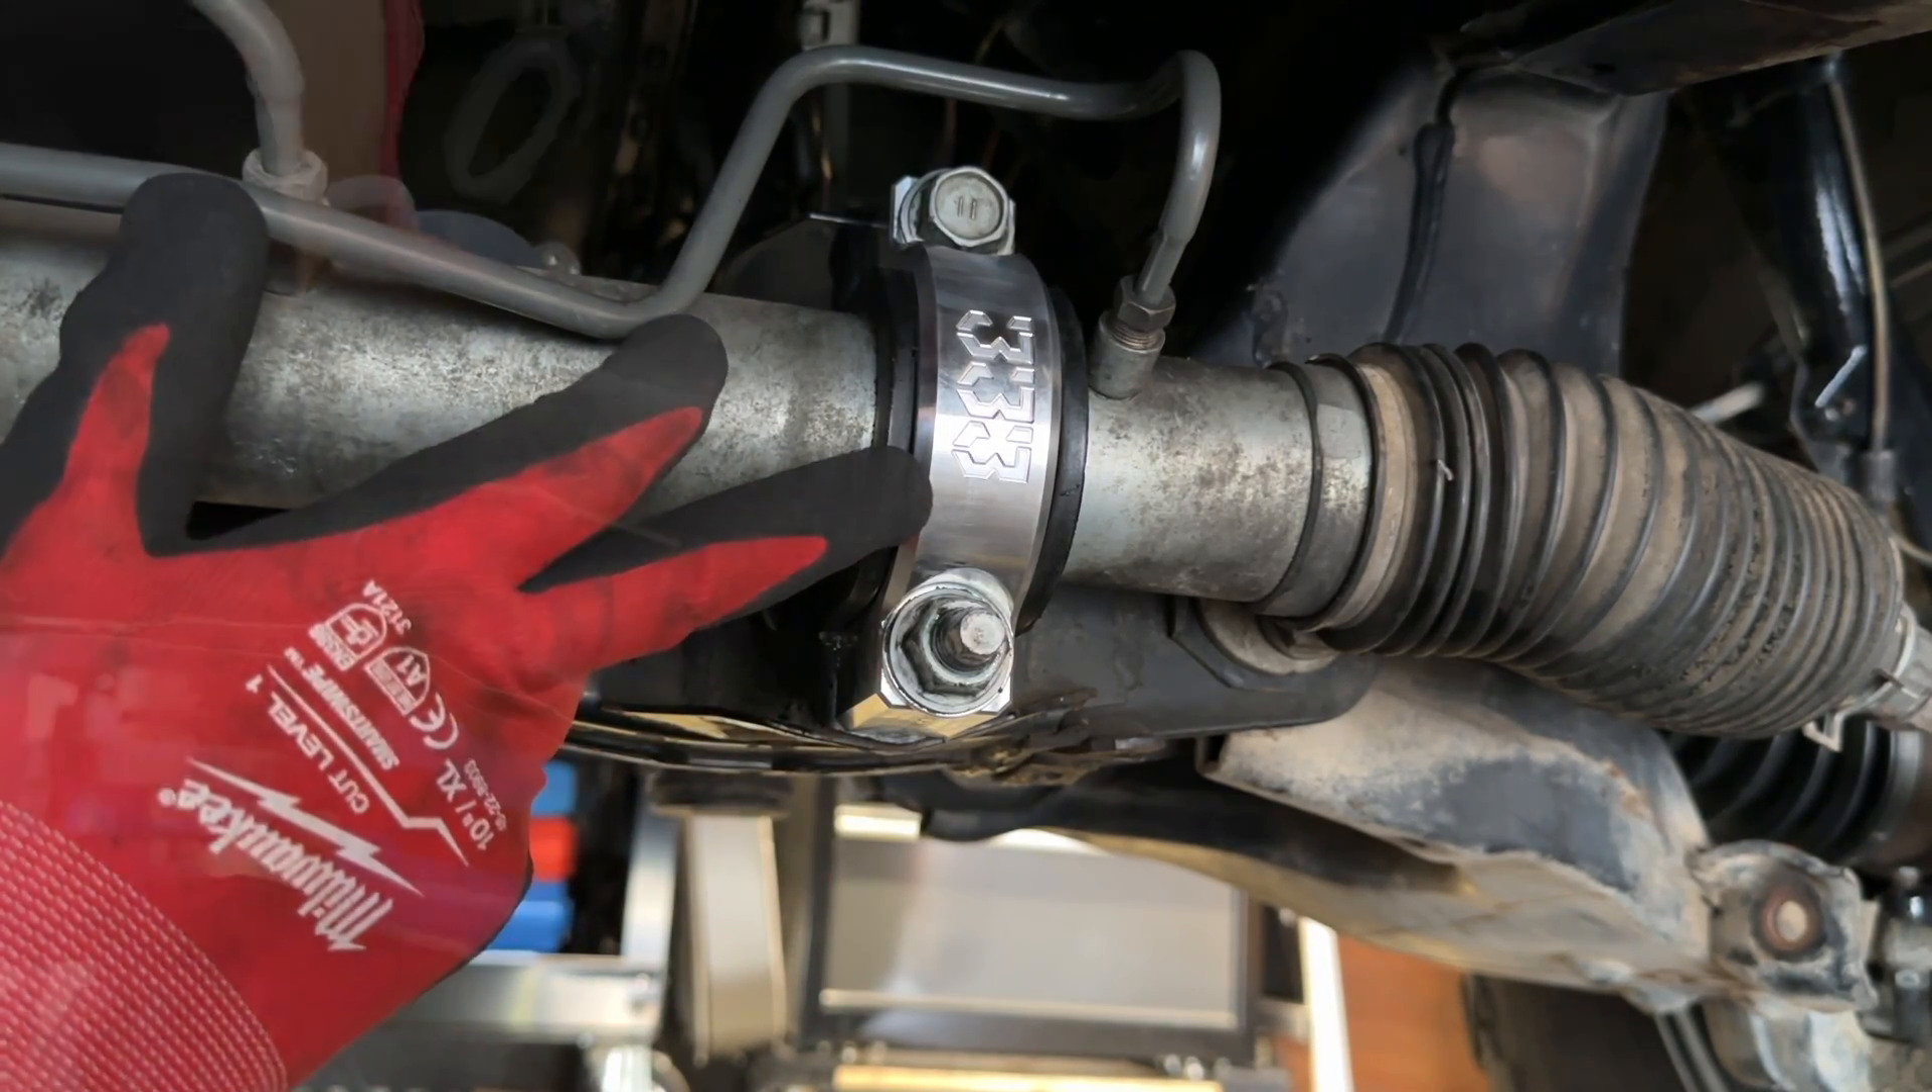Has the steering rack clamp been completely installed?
Yes.